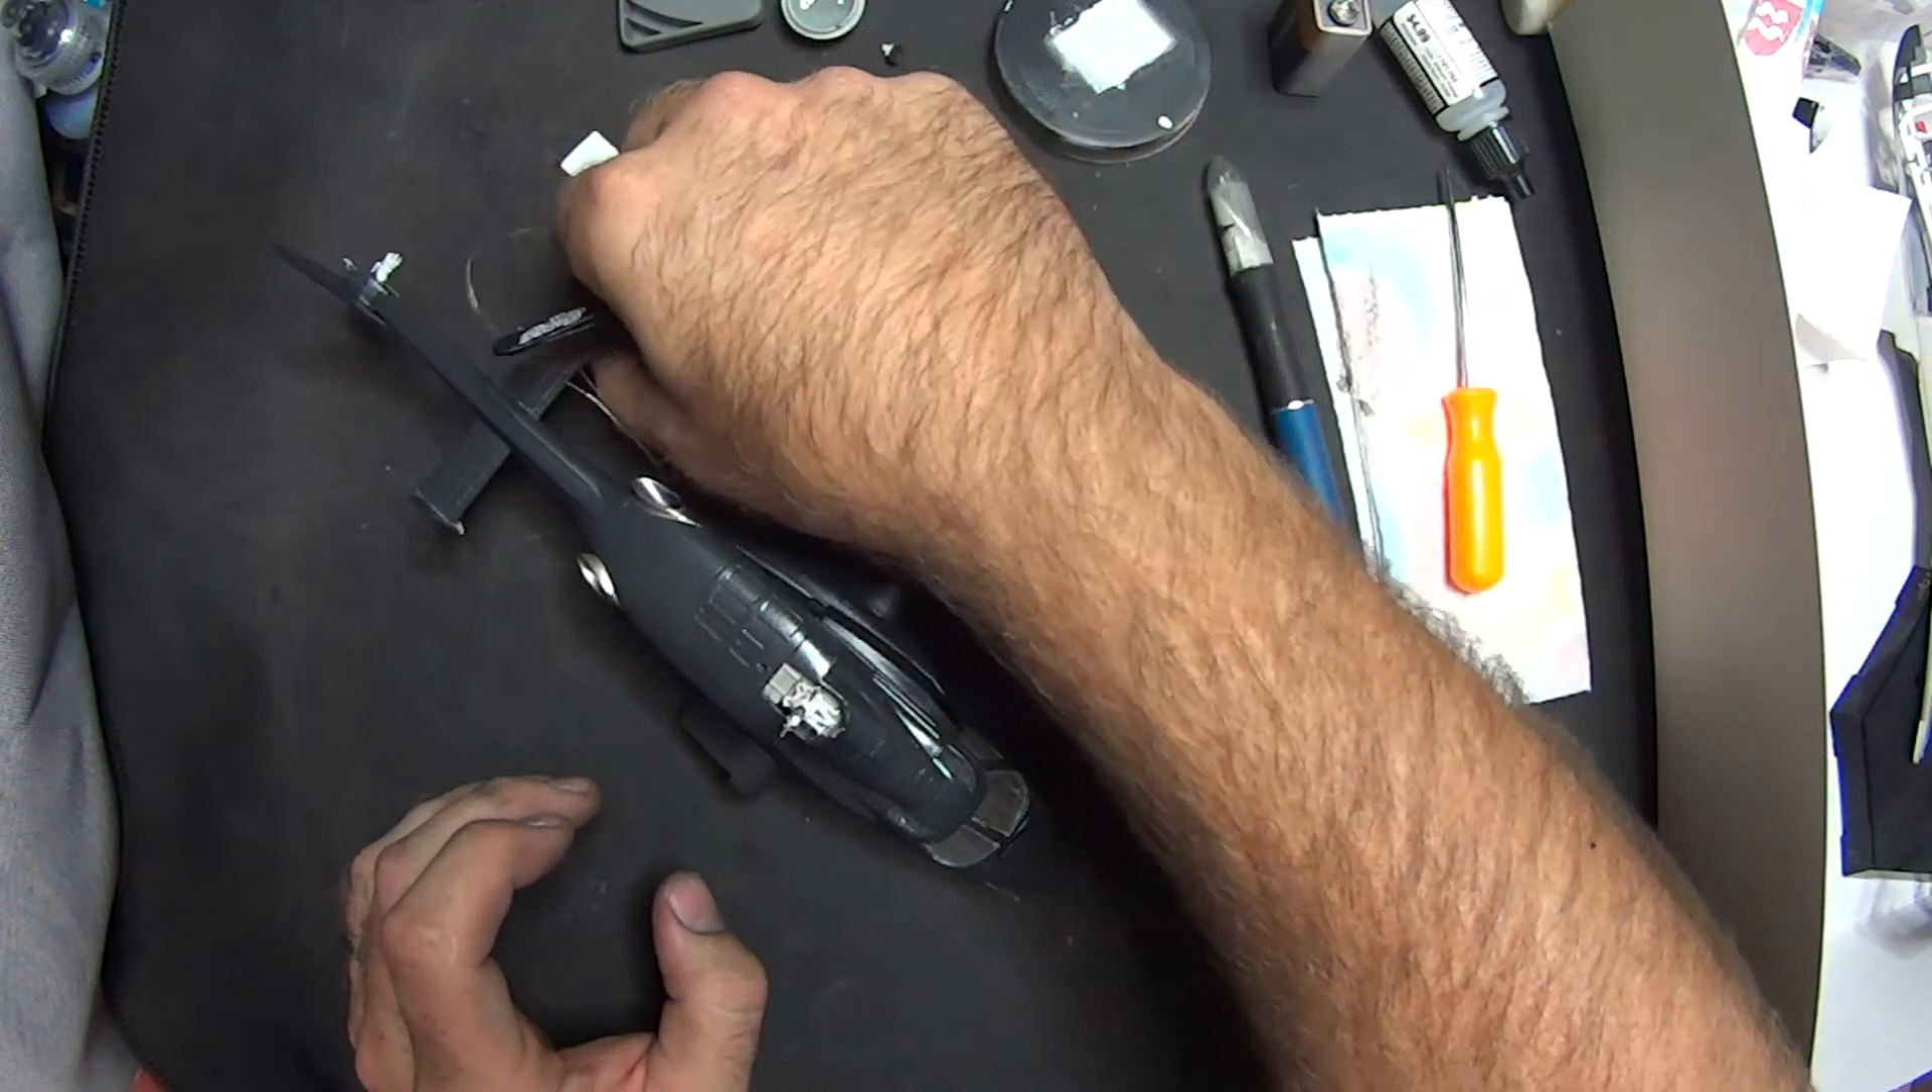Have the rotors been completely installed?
No.